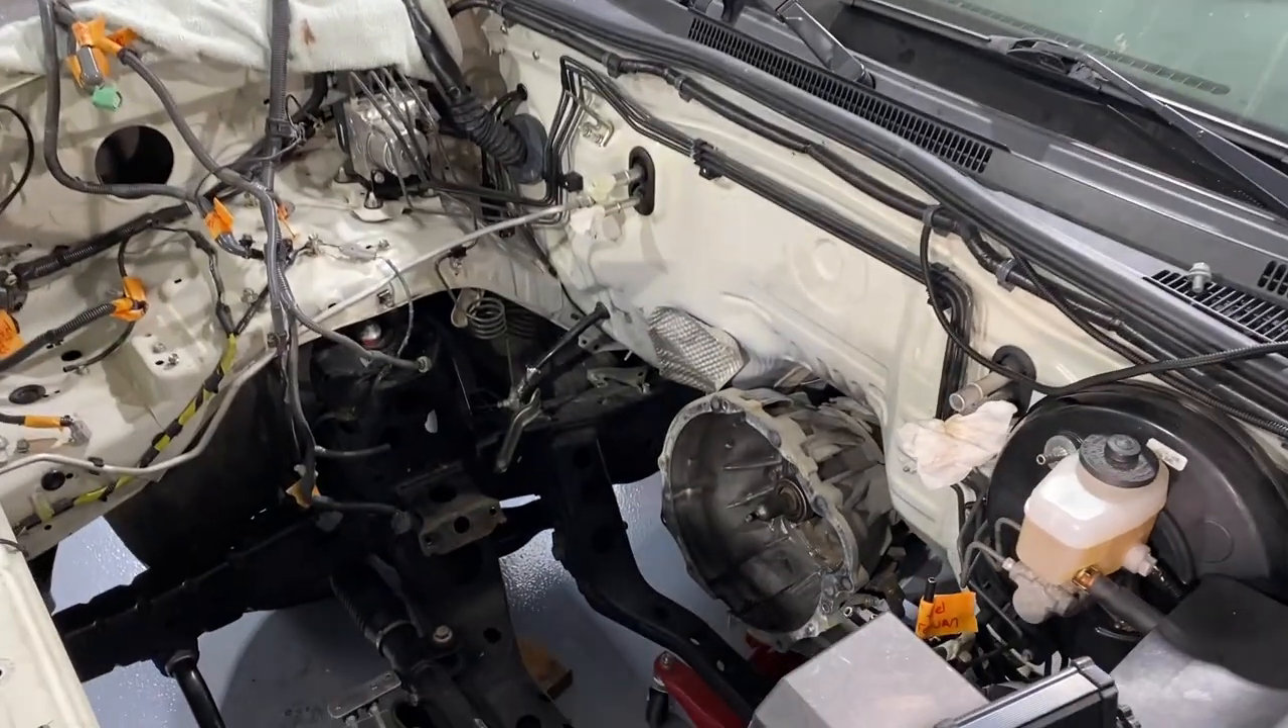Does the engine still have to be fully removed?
No.